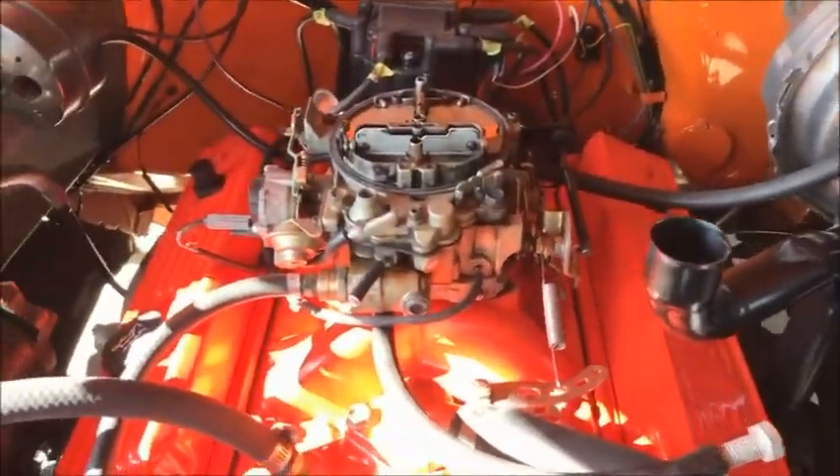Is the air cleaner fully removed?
Yes.